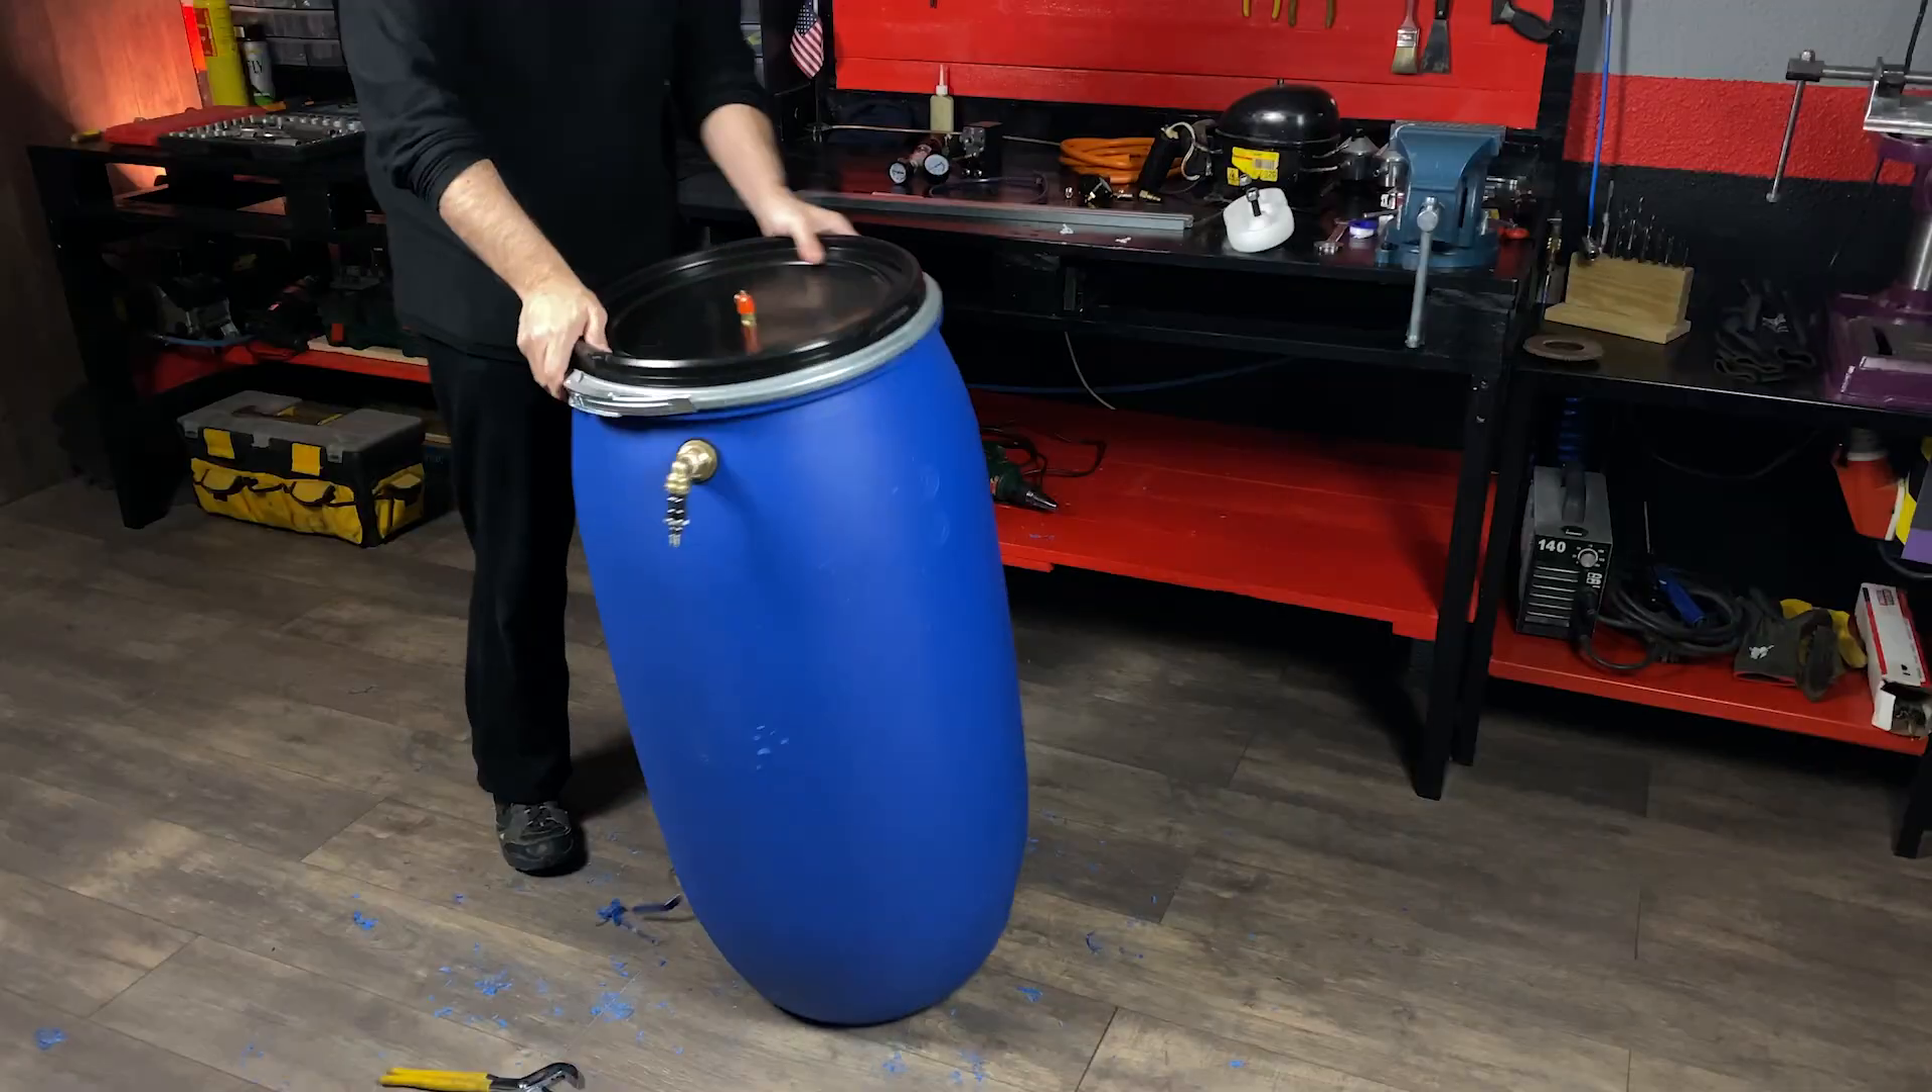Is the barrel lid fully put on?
Yes.